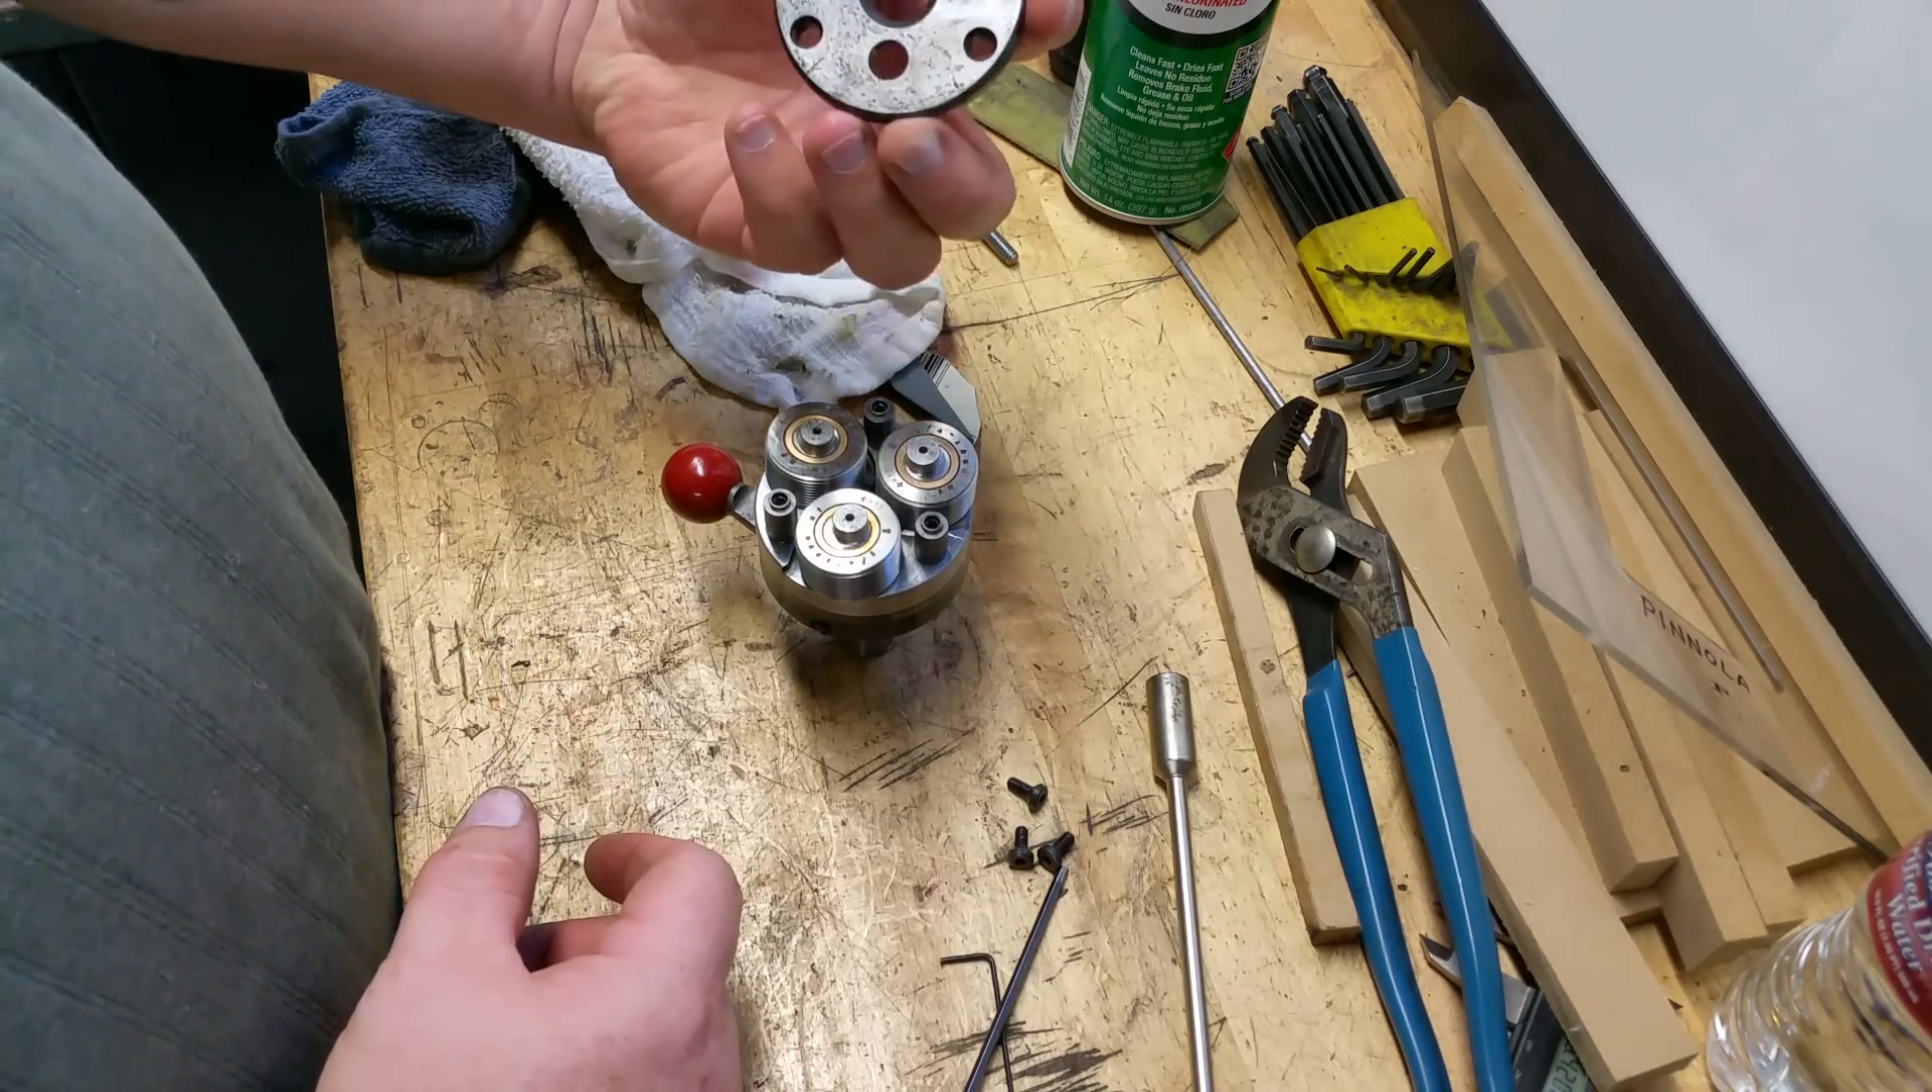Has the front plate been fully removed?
Yes.